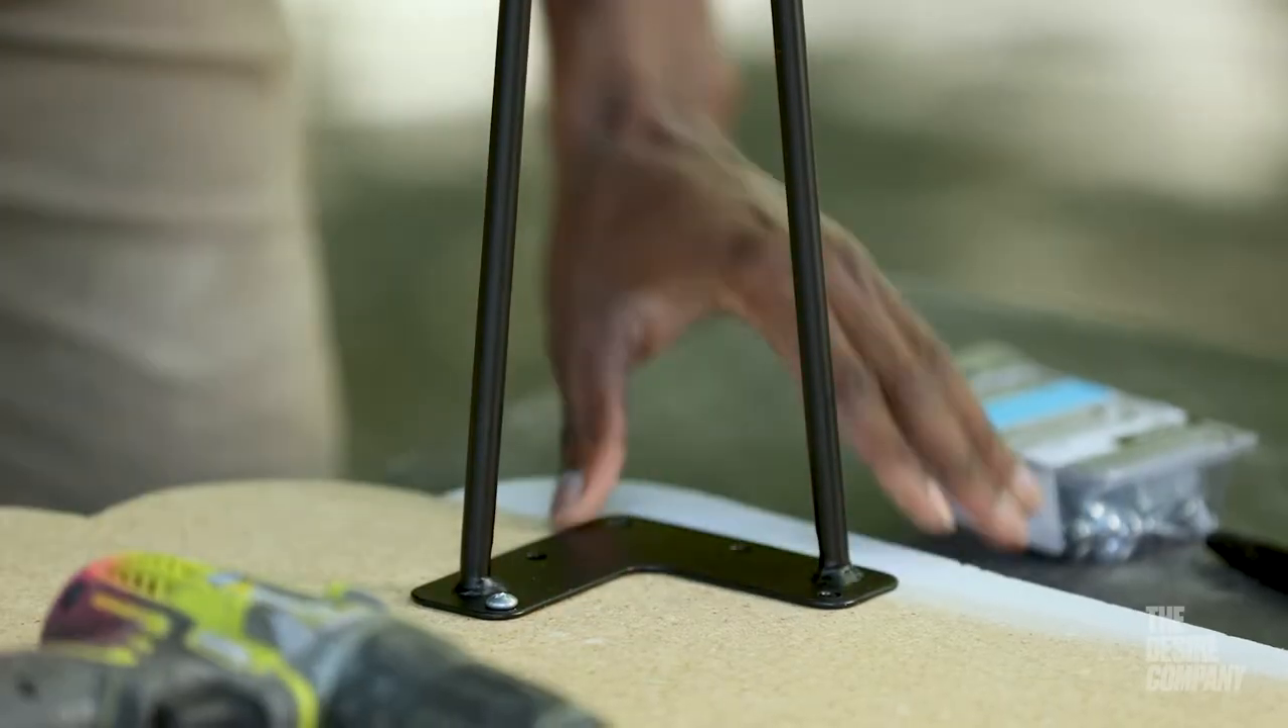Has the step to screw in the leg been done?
No.